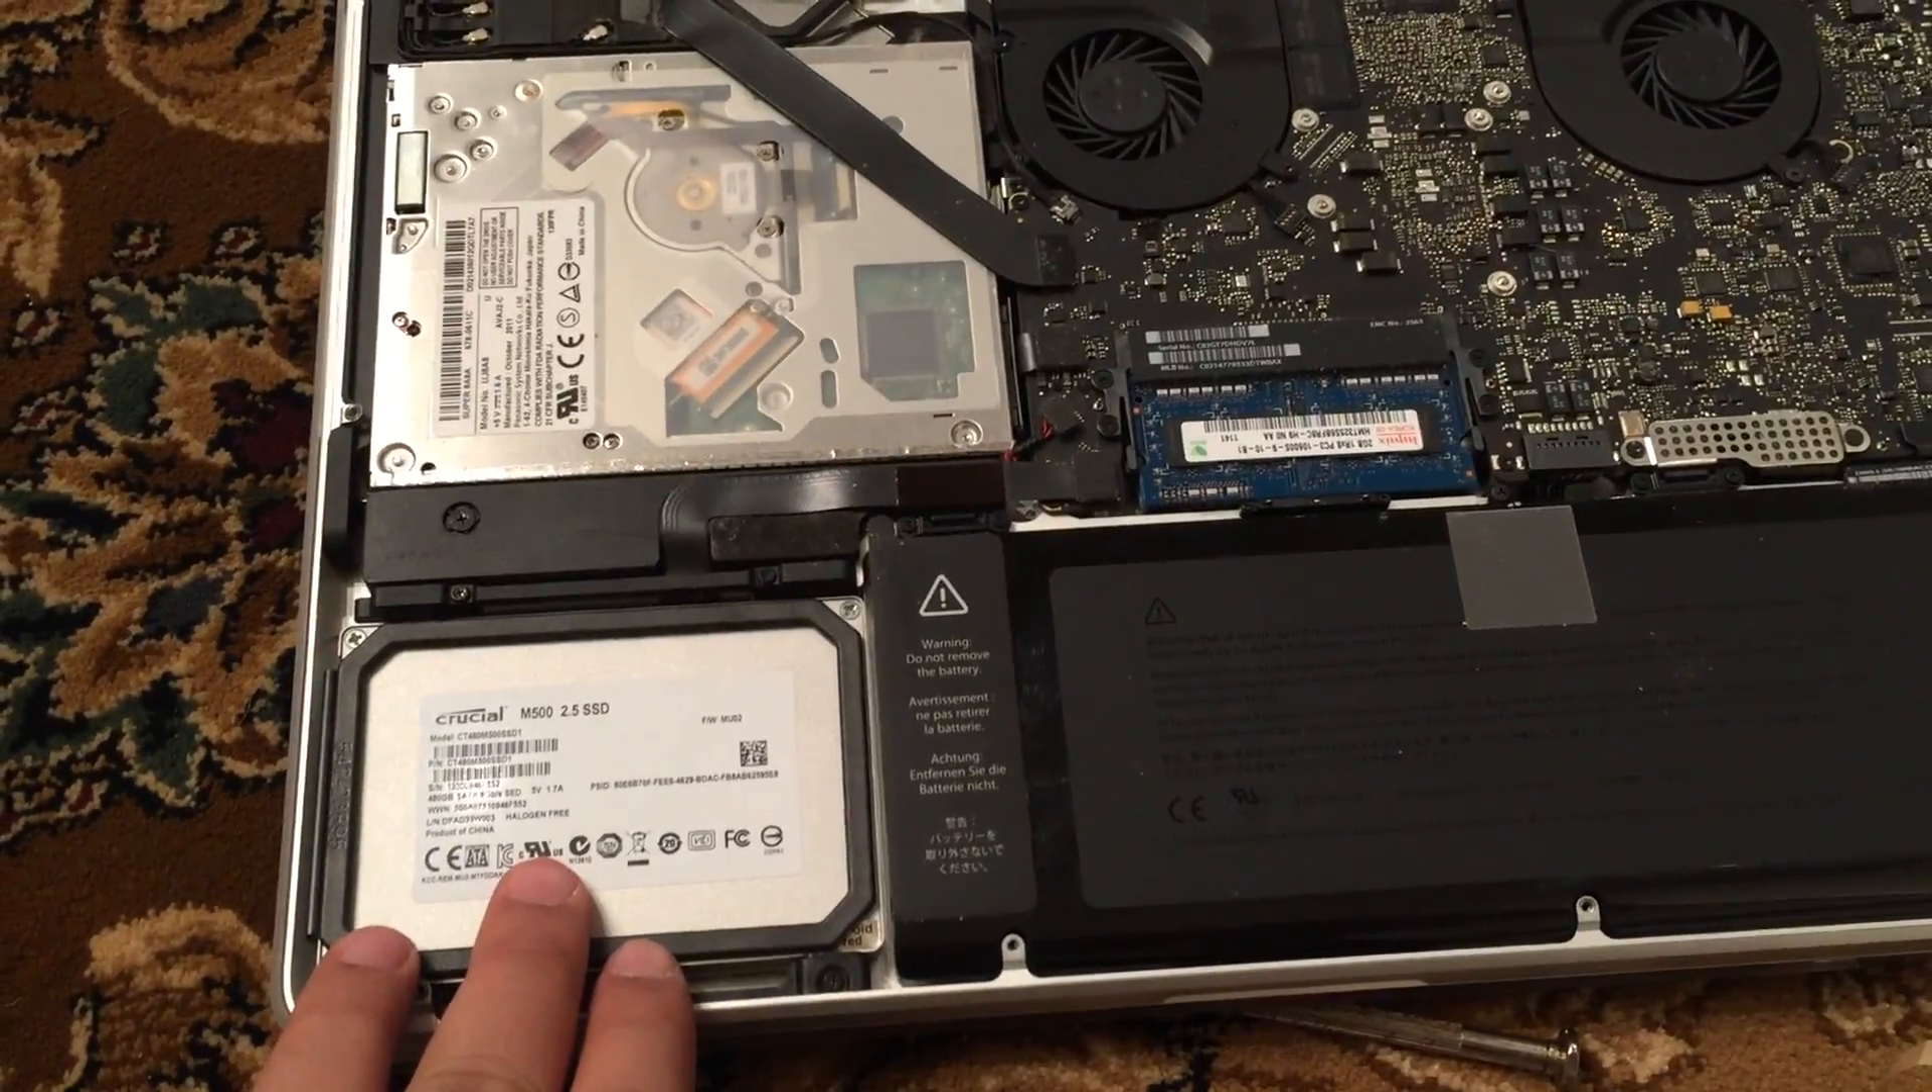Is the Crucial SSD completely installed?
Yes.